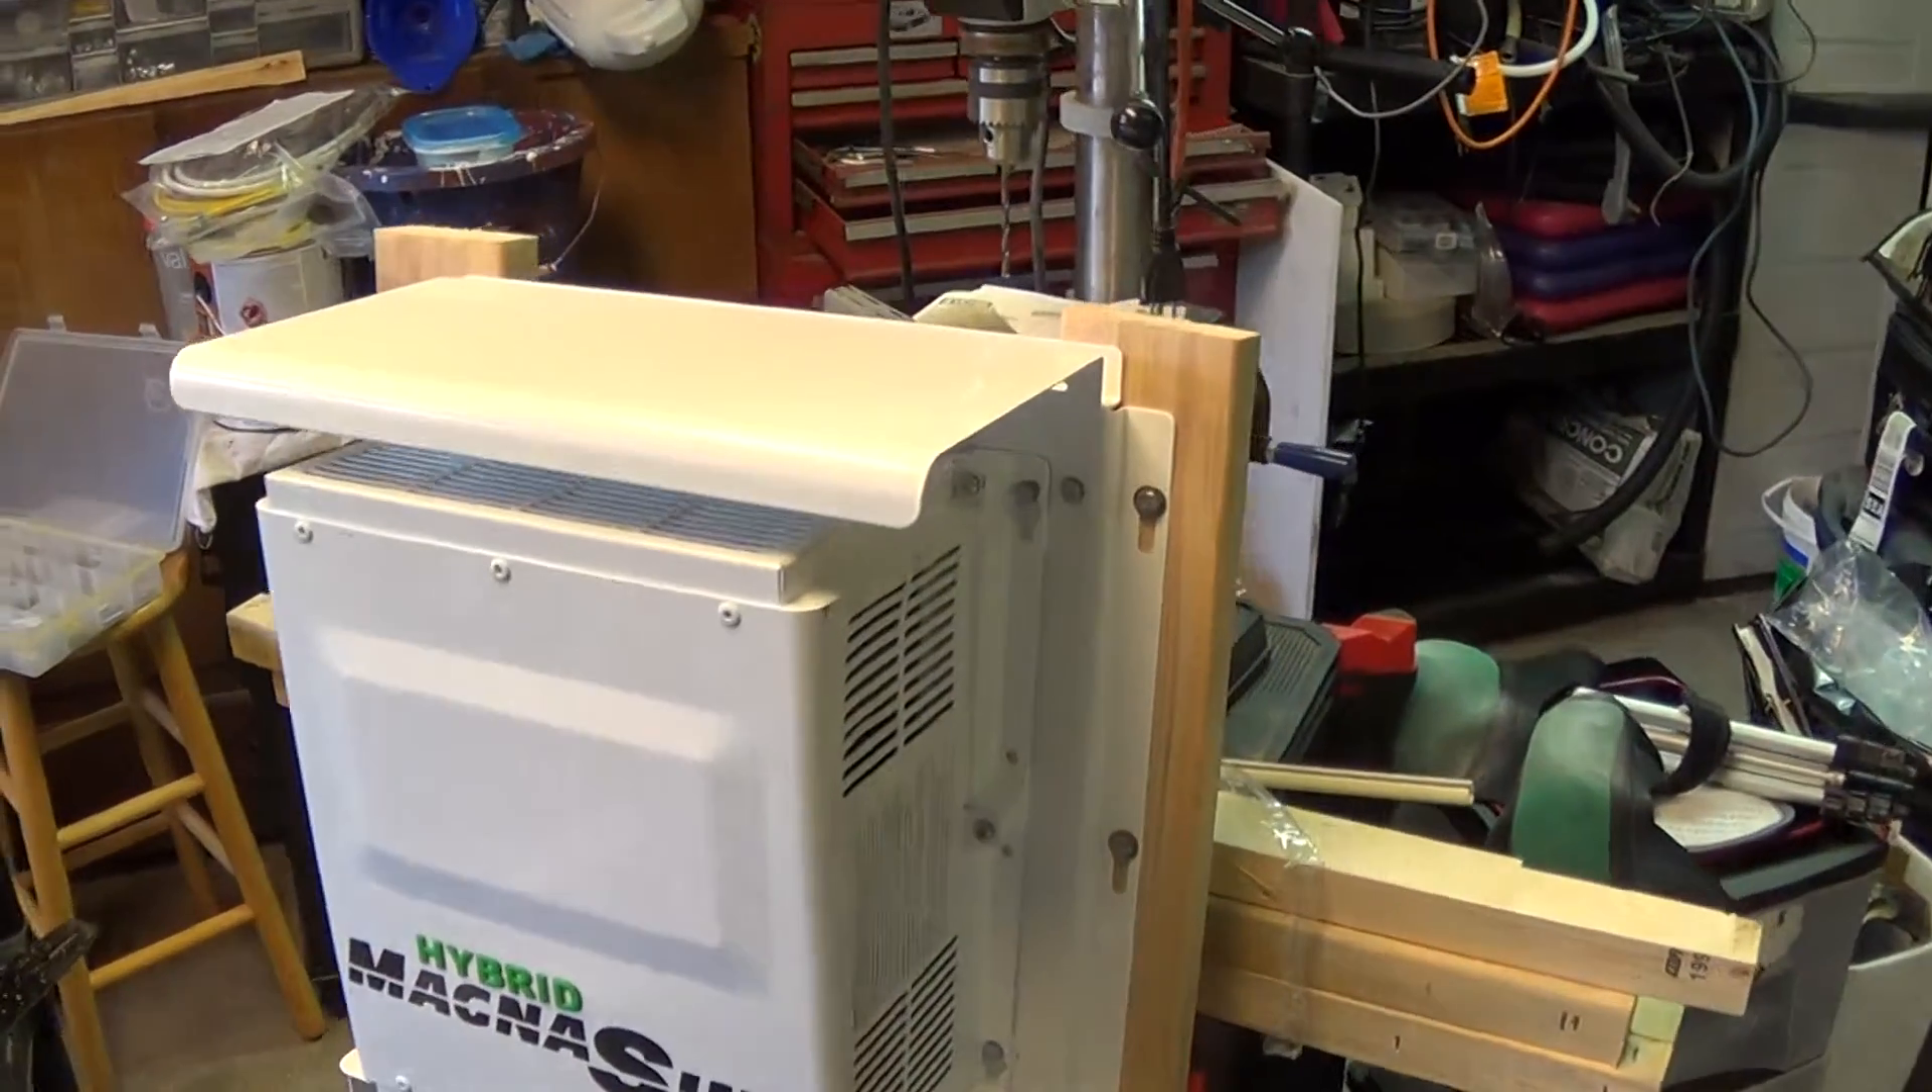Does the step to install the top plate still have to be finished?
No.